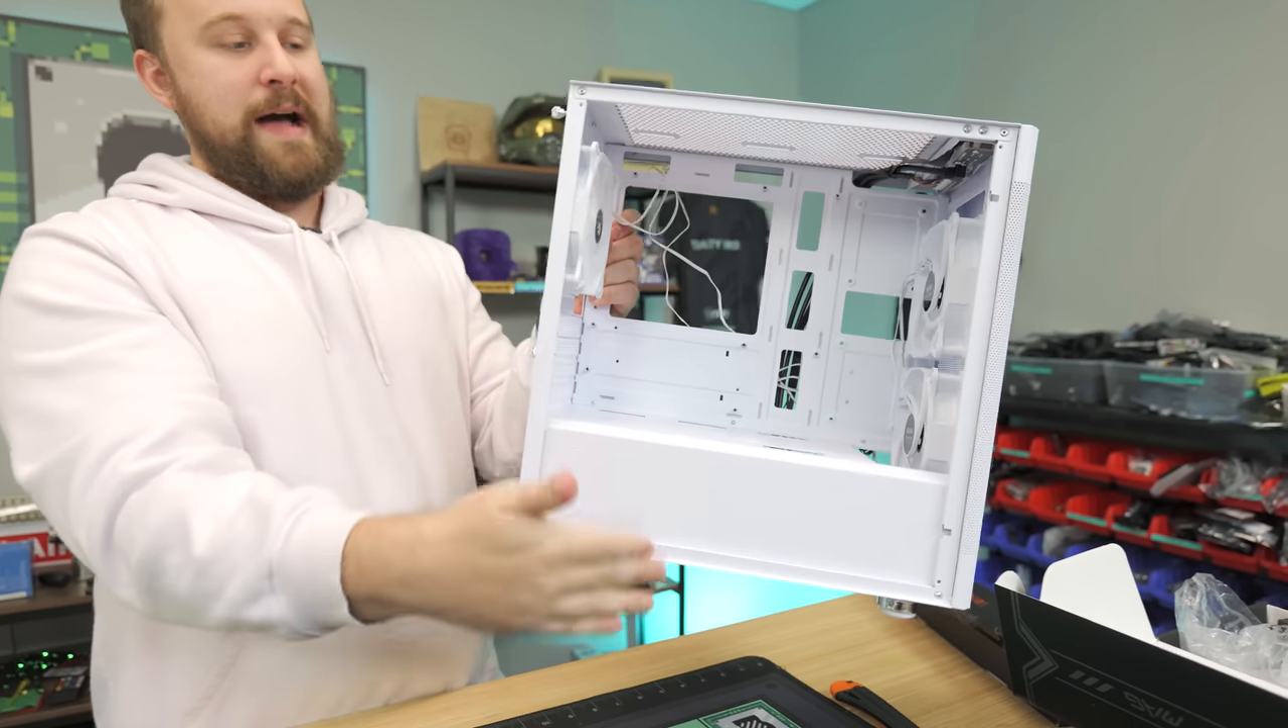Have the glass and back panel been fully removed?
Yes.